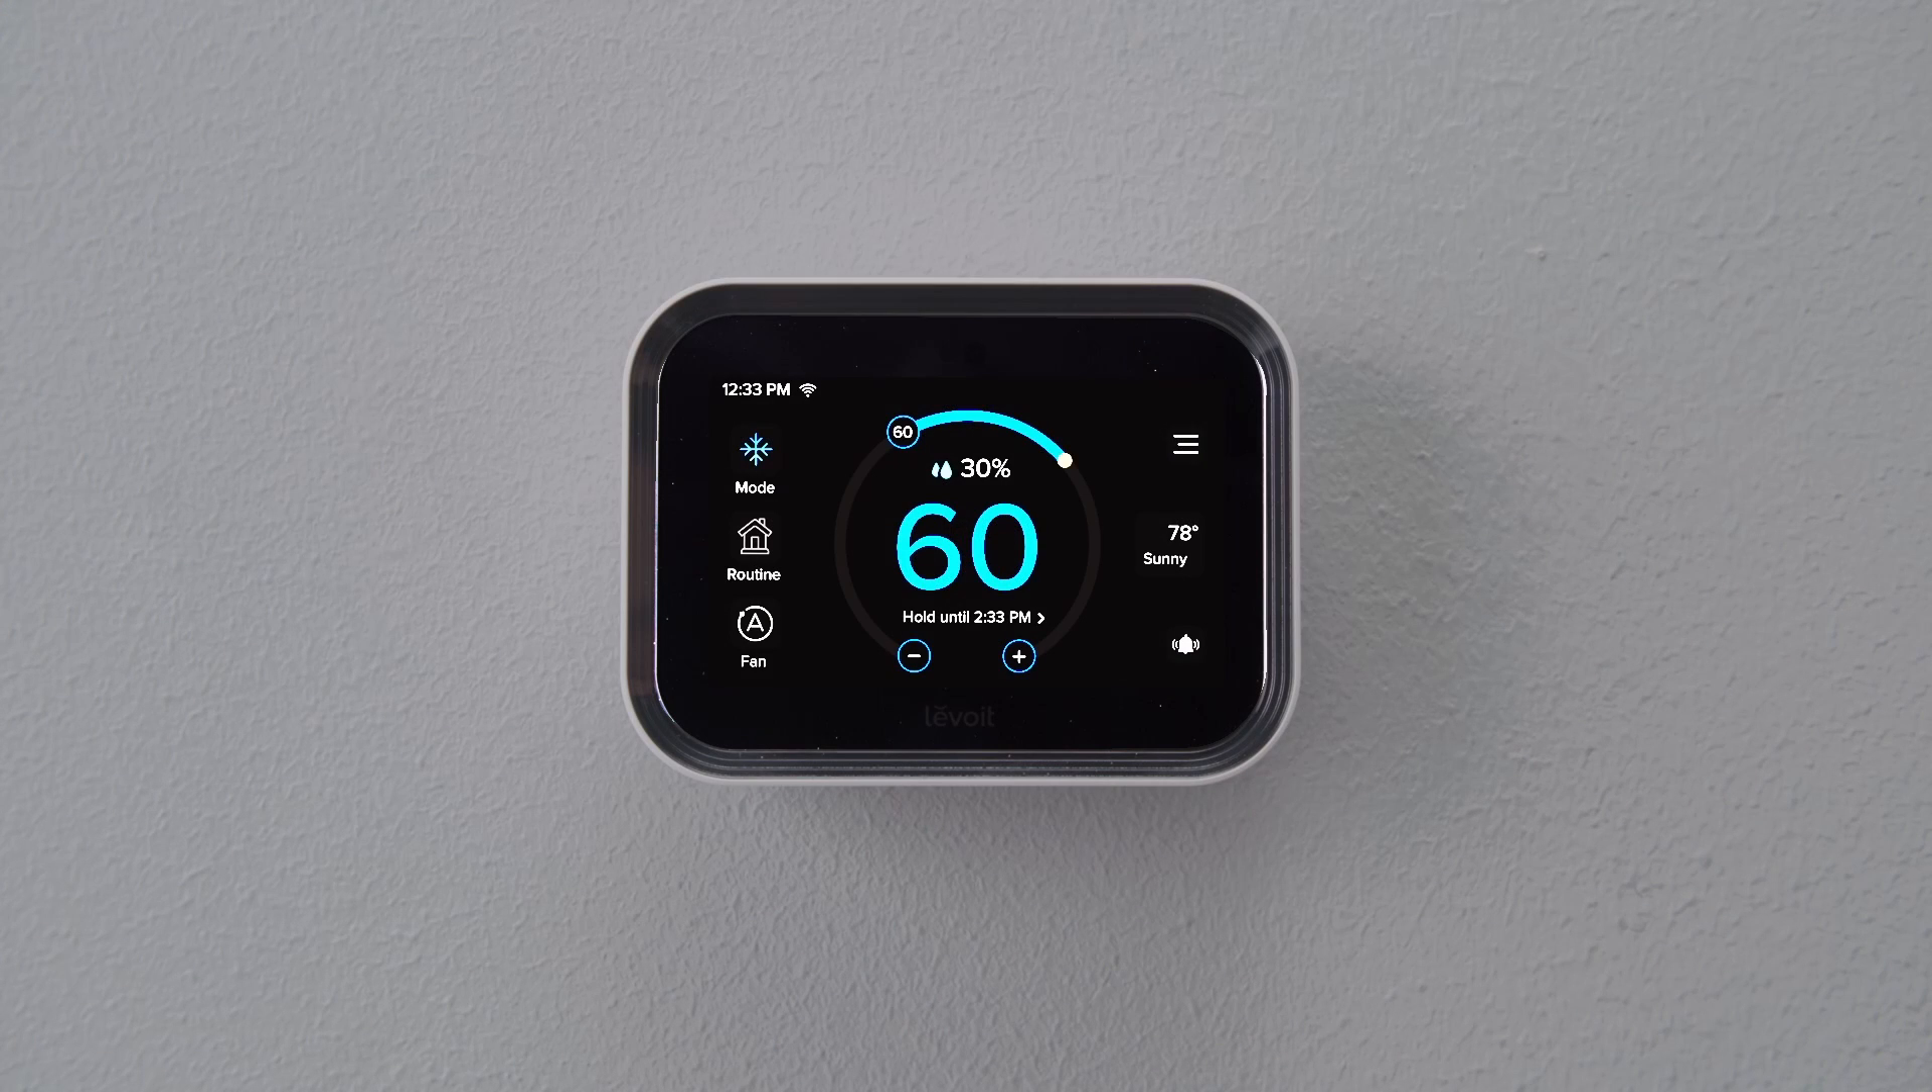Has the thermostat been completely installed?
Yes.